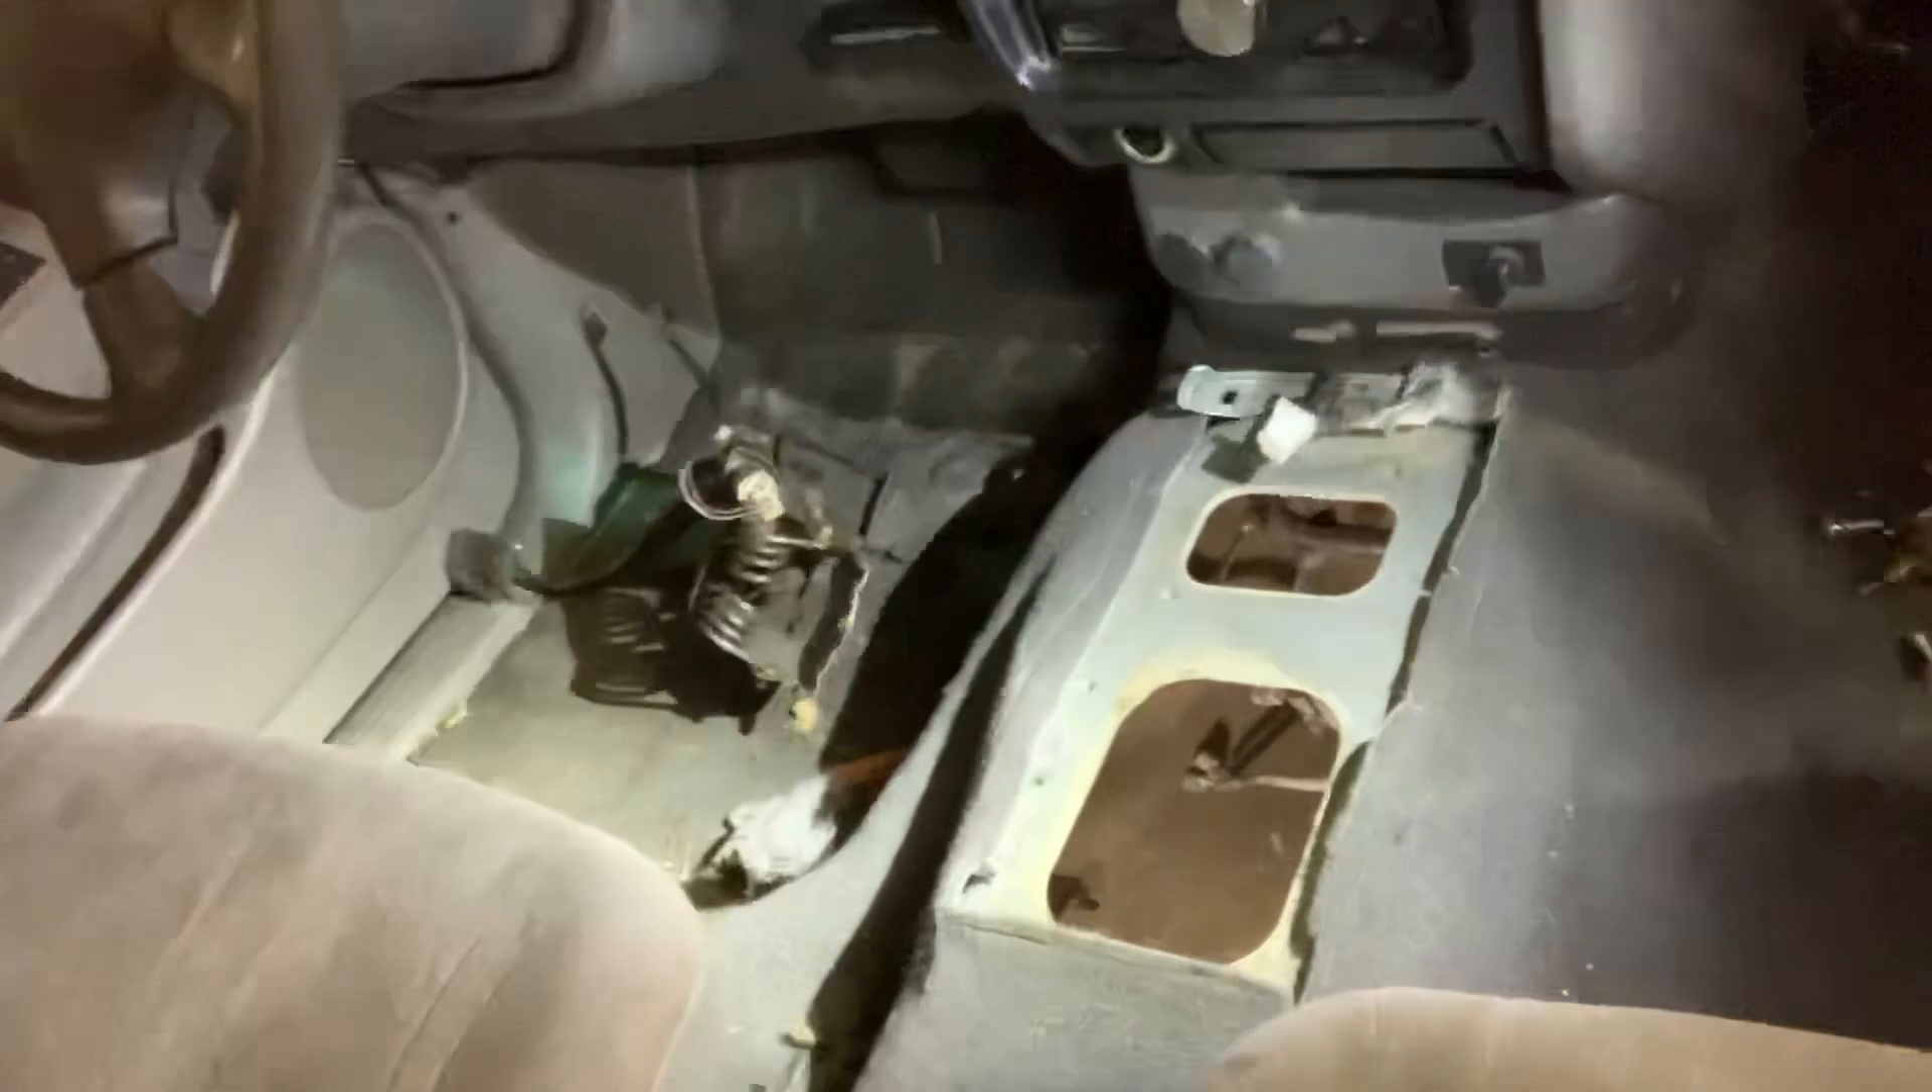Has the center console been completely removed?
Yes.